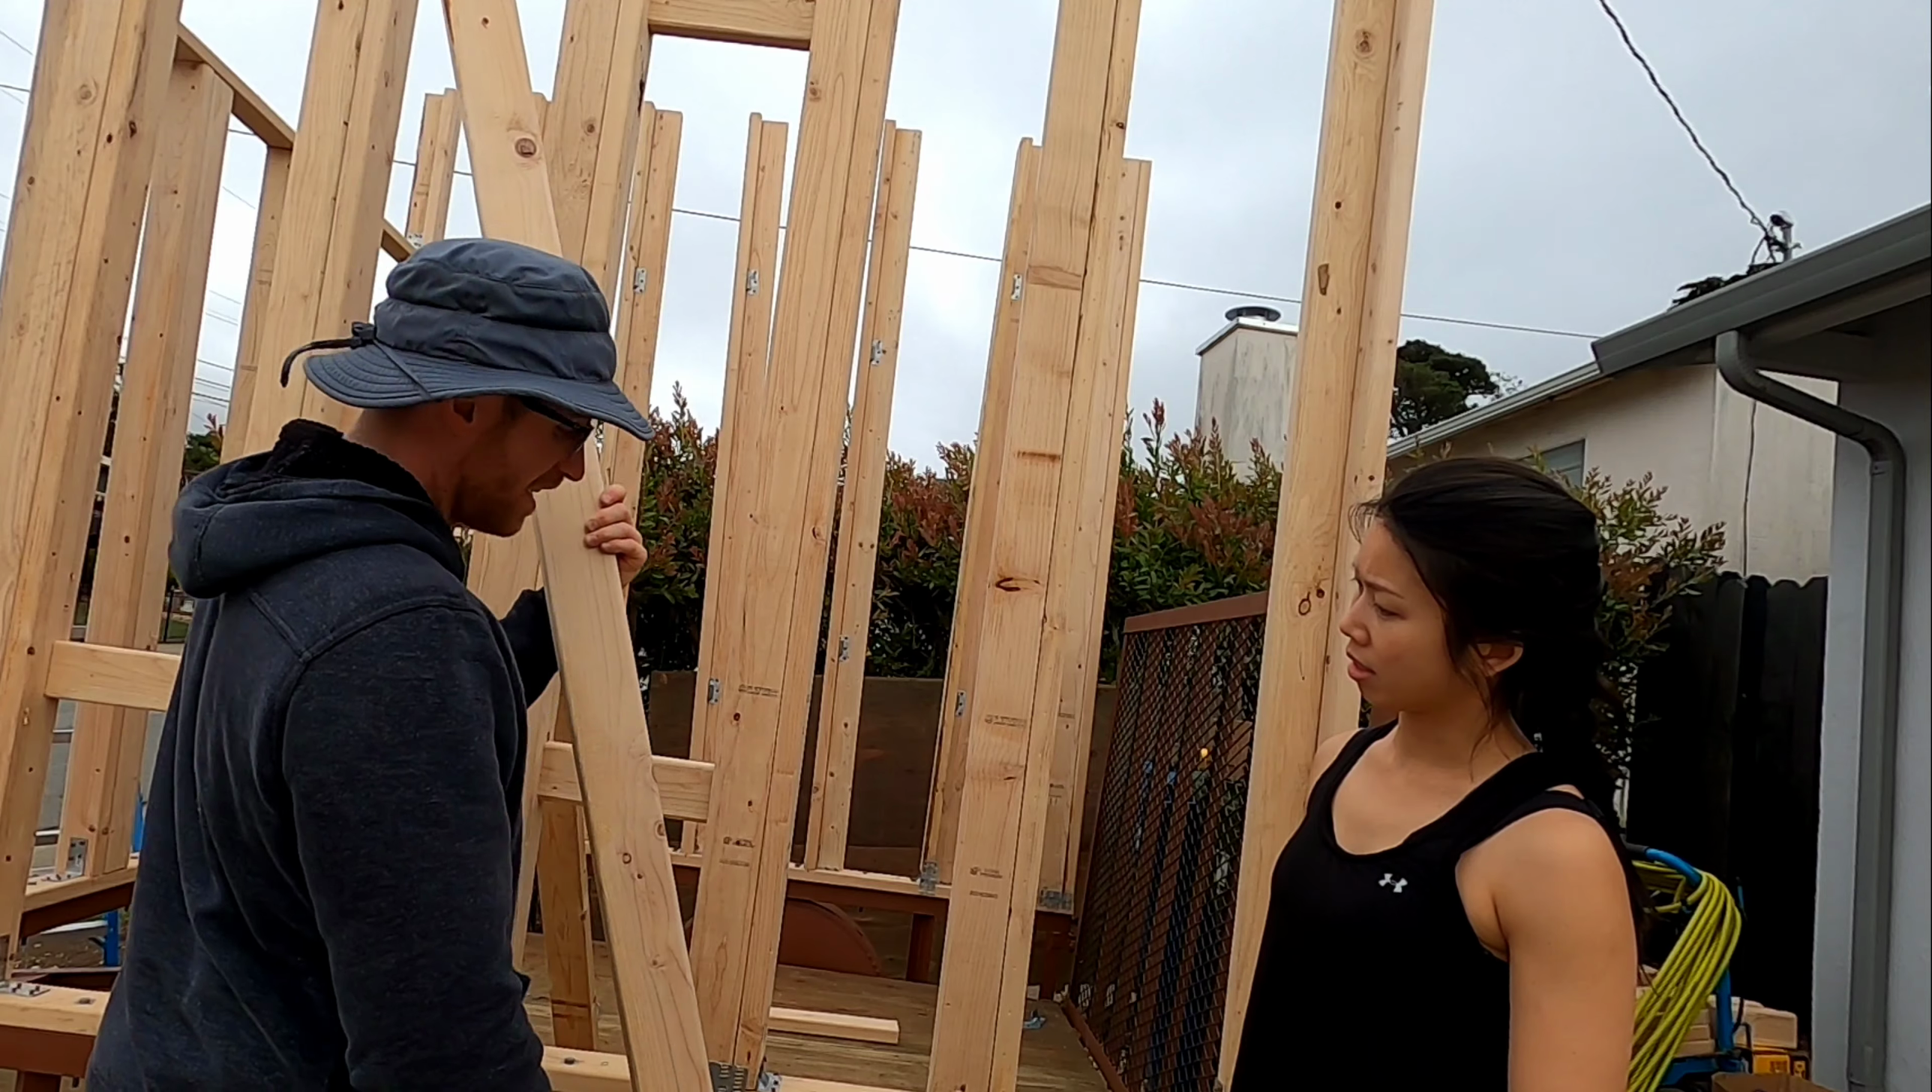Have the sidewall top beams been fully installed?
No.